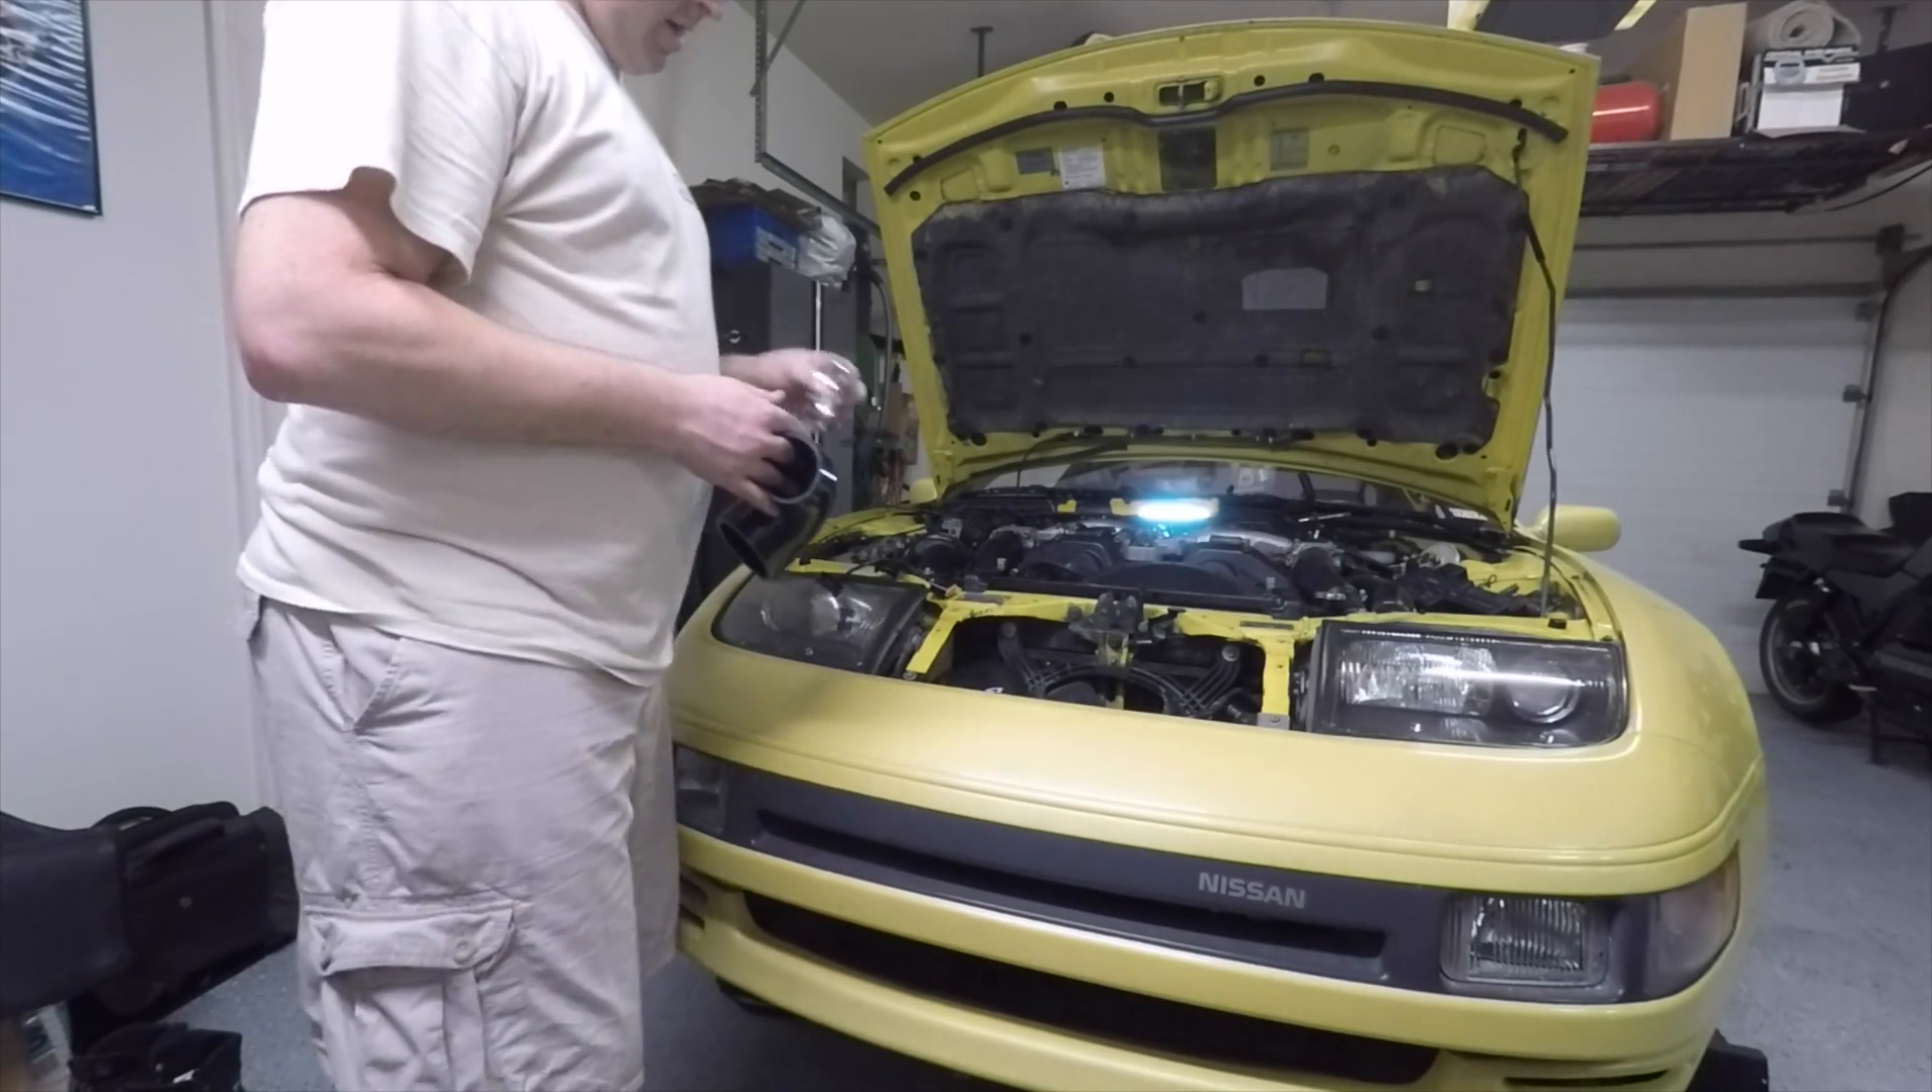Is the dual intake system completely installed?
No.